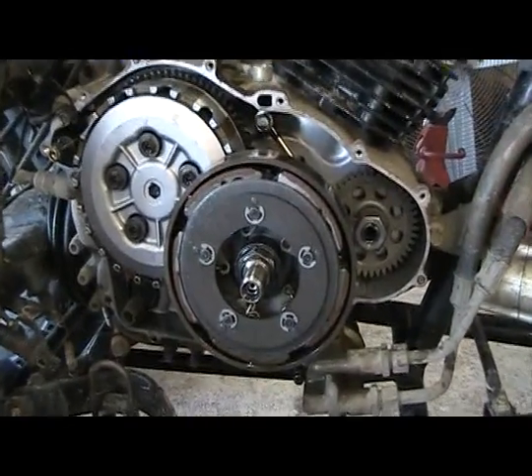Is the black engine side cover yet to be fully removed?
No.